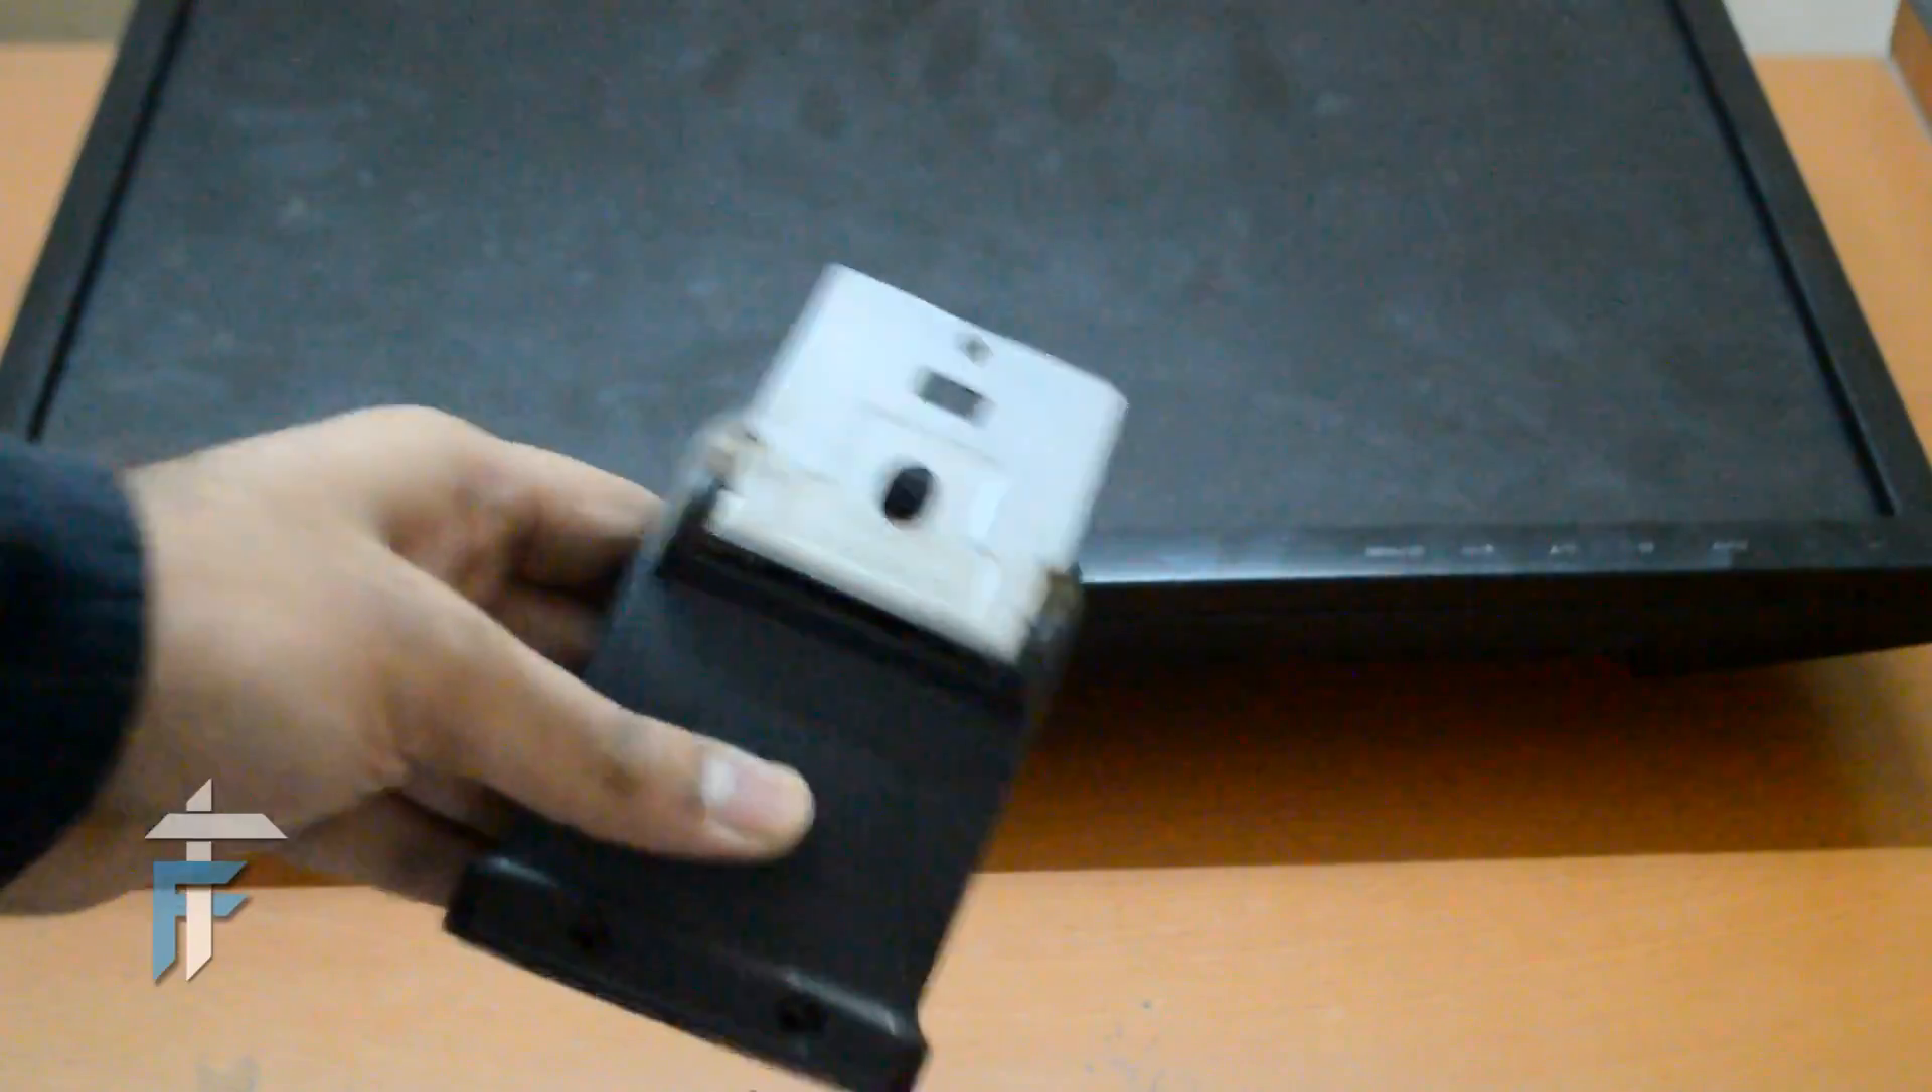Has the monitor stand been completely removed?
Yes.